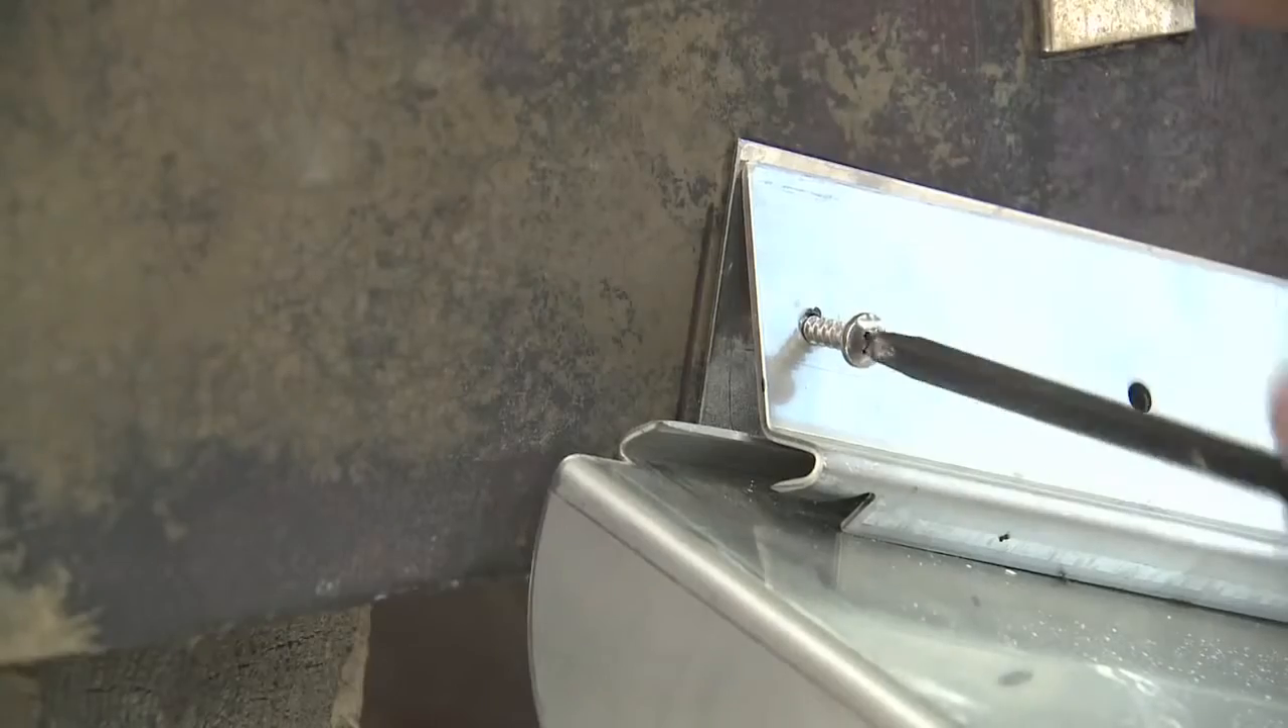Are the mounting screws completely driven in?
No.